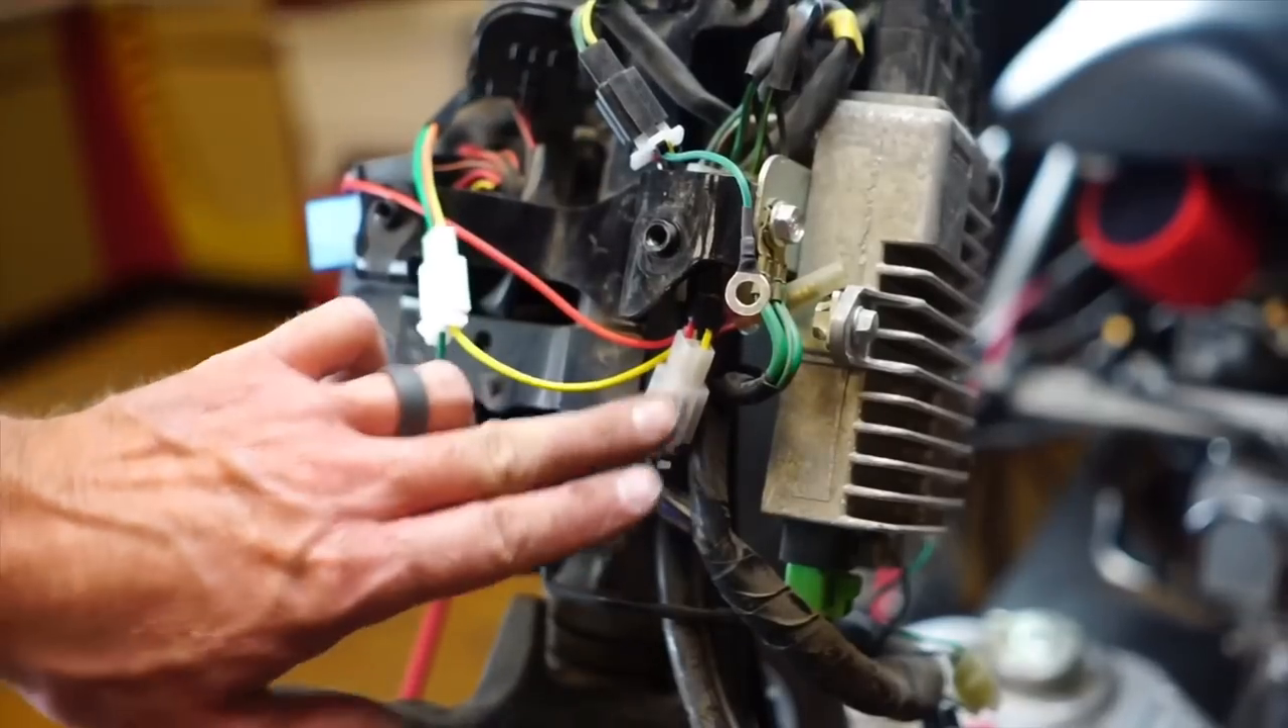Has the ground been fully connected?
No.